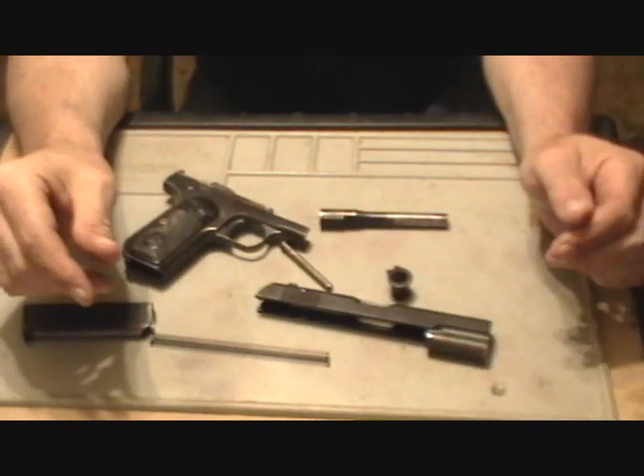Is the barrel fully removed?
Yes.